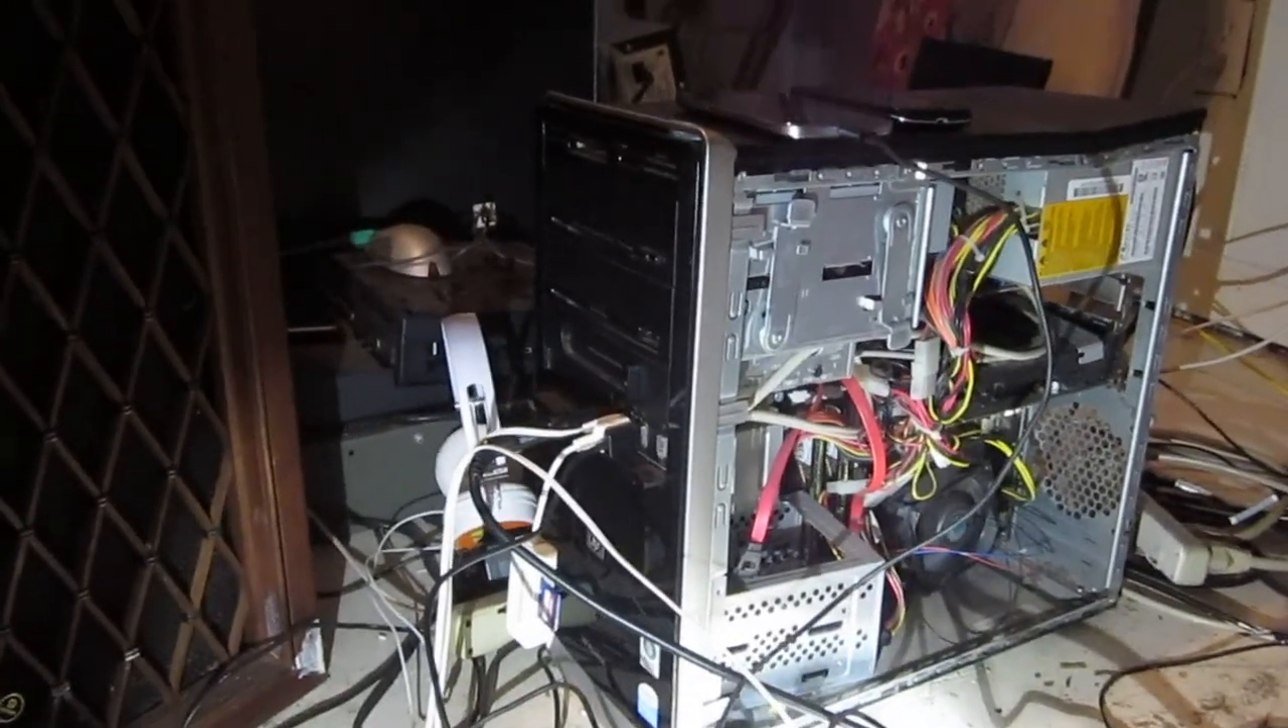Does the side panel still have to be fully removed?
No.